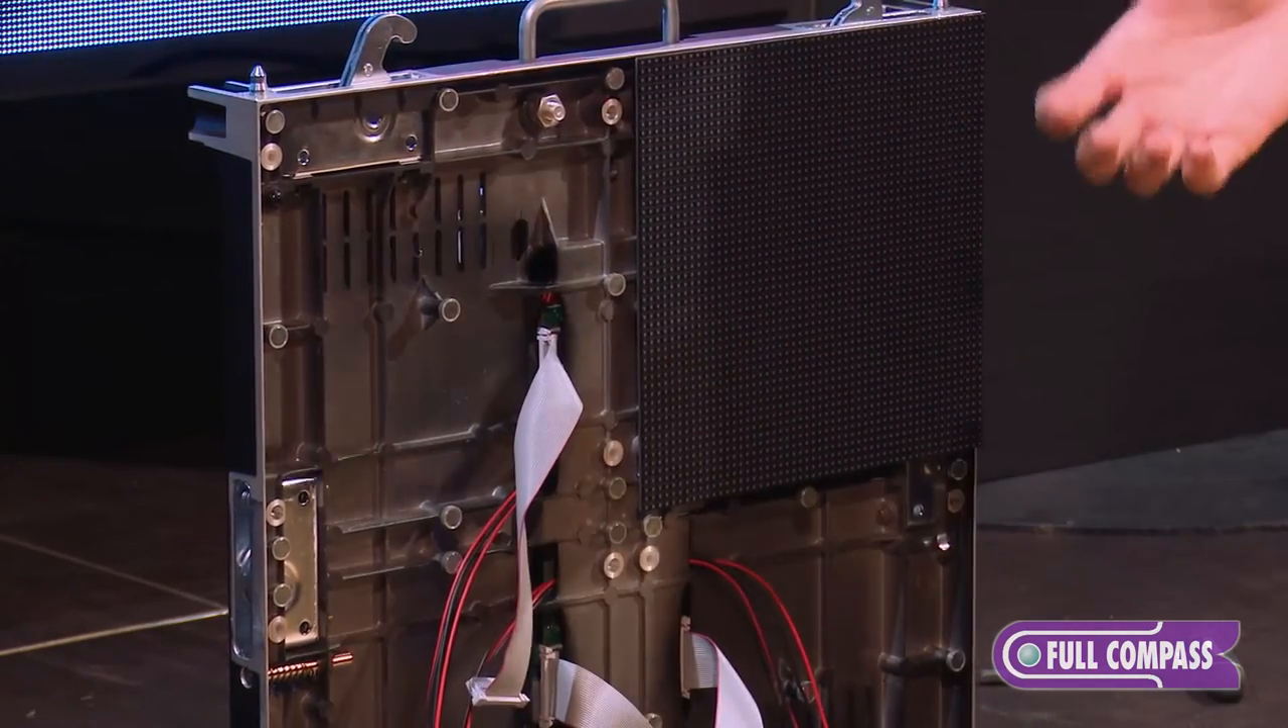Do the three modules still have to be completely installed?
Yes.